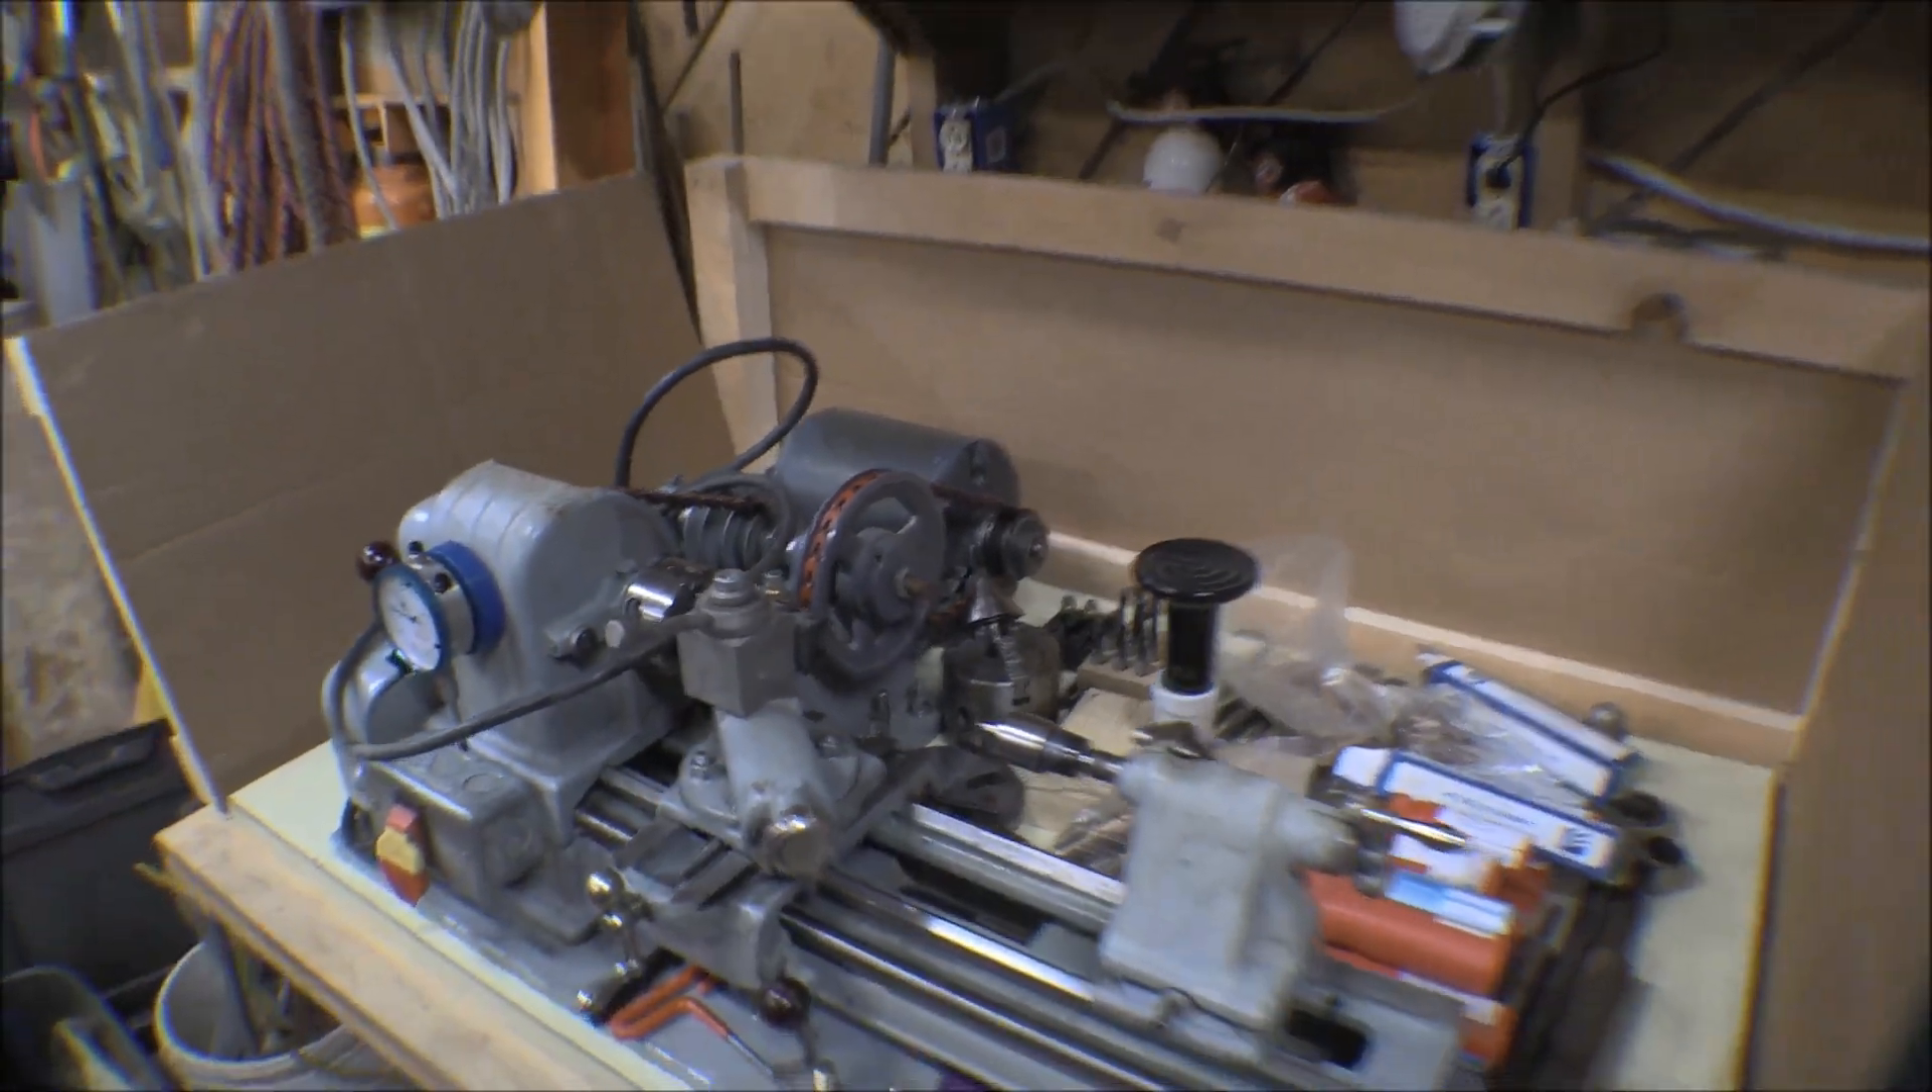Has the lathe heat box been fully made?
No.